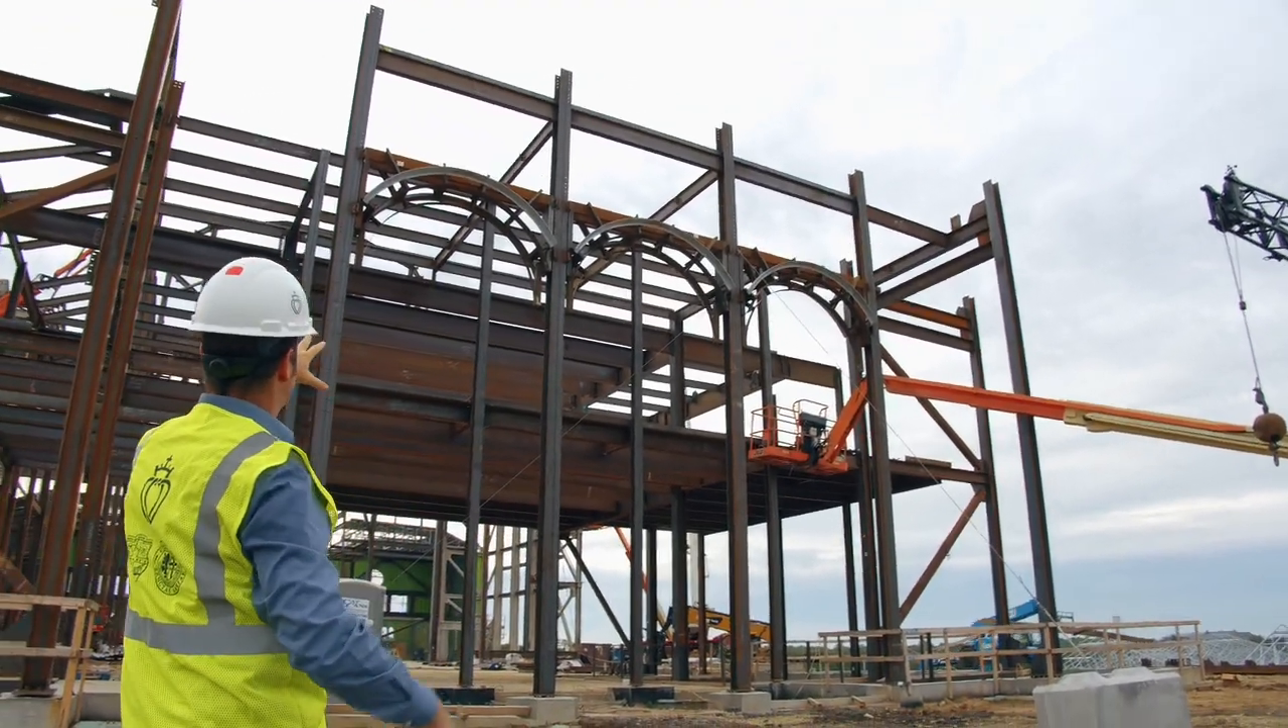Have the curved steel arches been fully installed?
Yes.